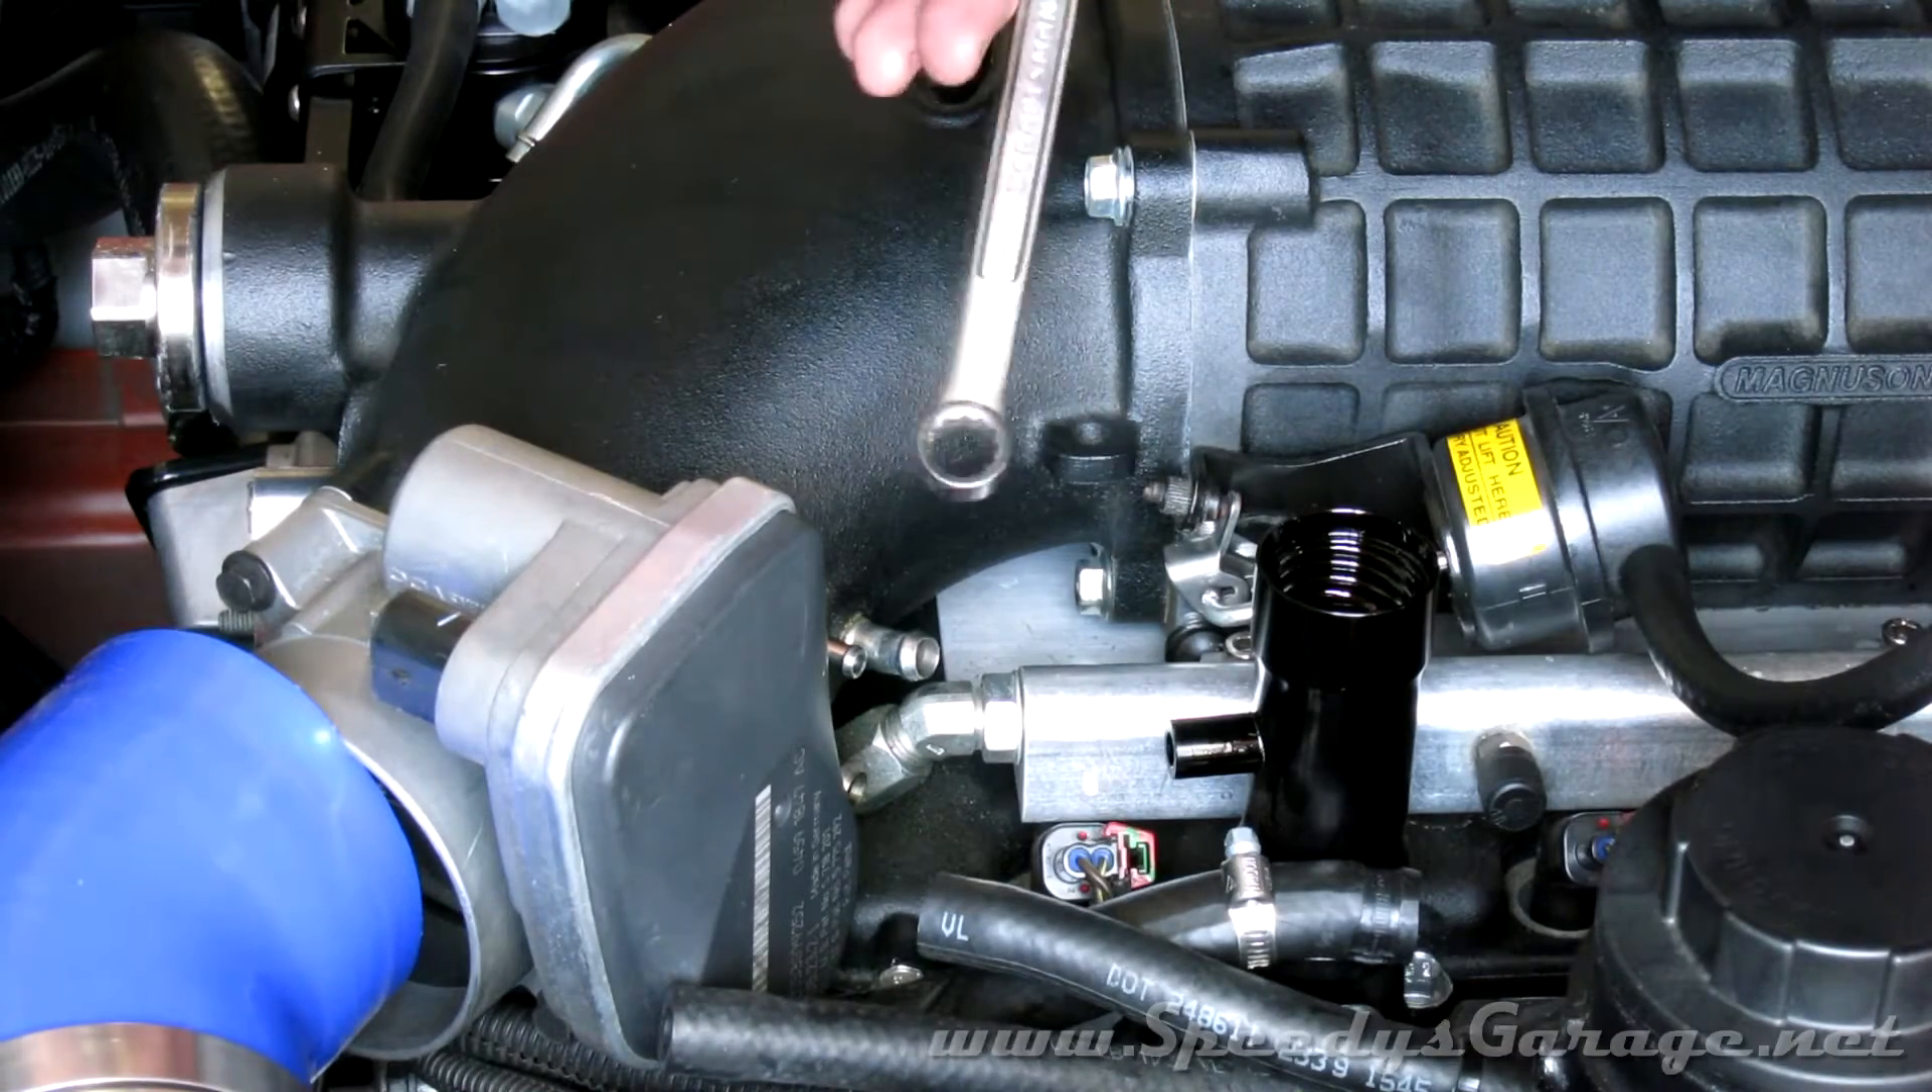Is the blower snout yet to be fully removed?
Yes.